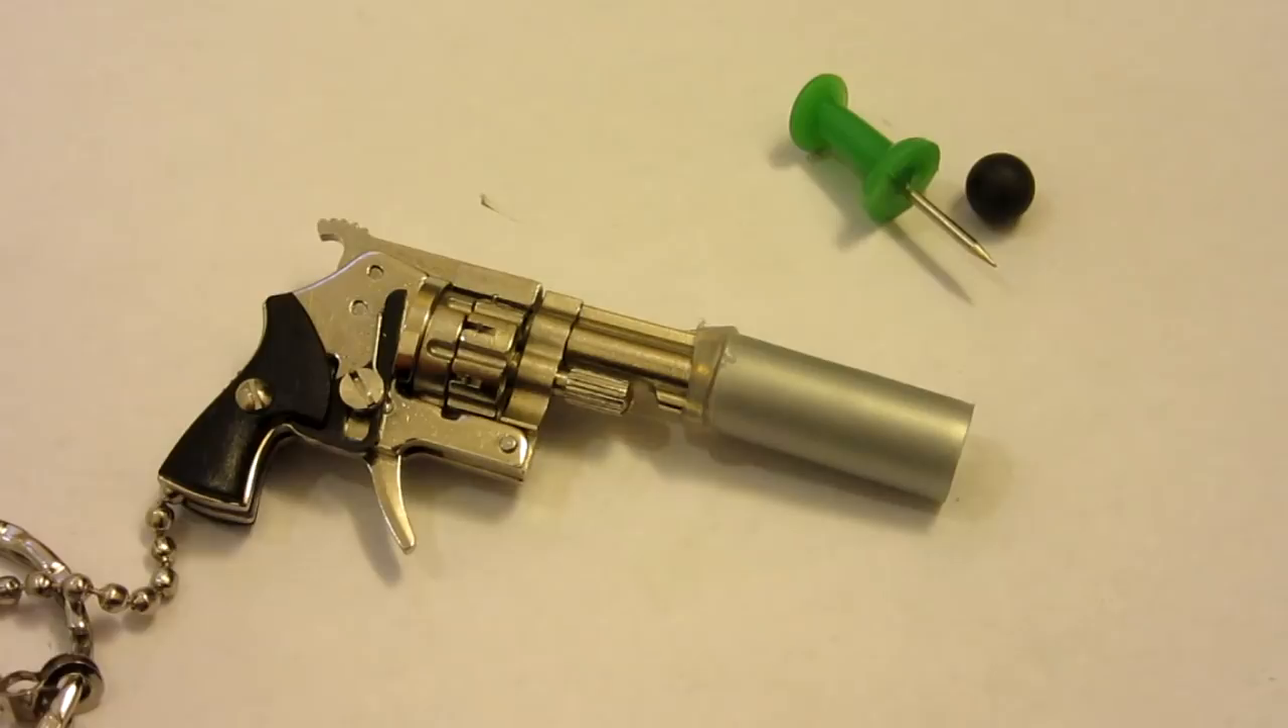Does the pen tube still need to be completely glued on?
No.